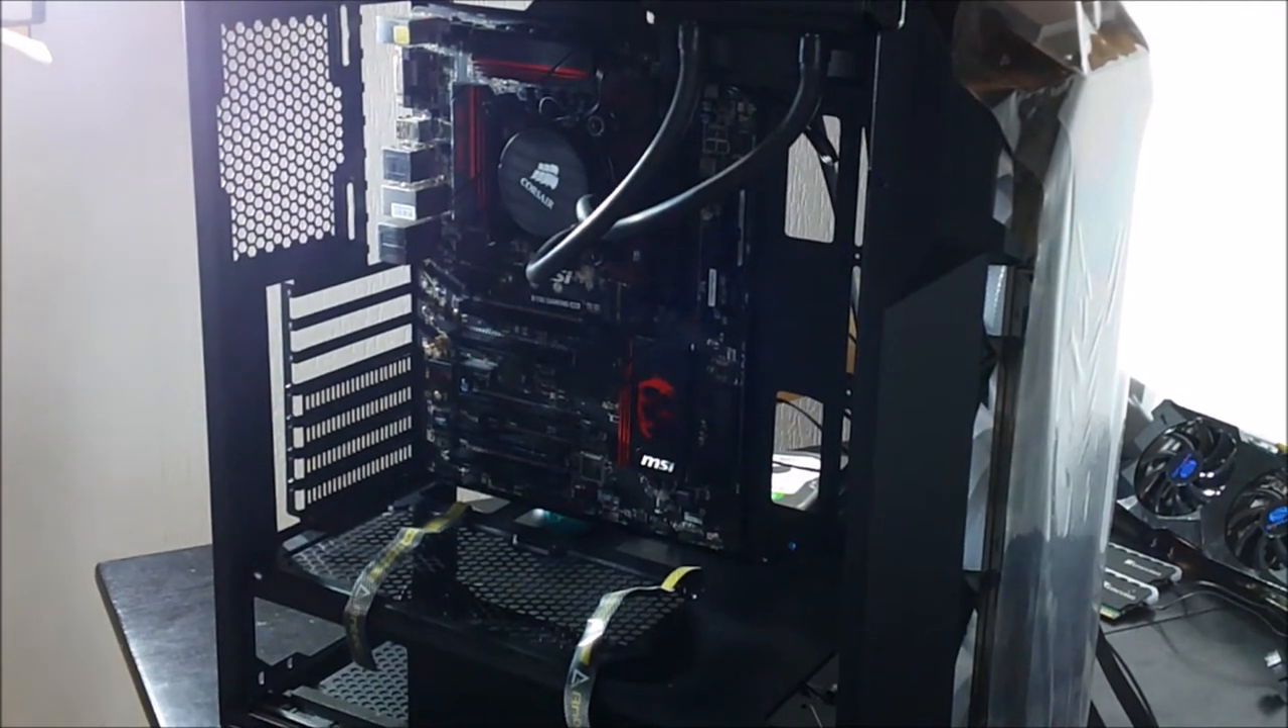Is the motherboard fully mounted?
Yes.